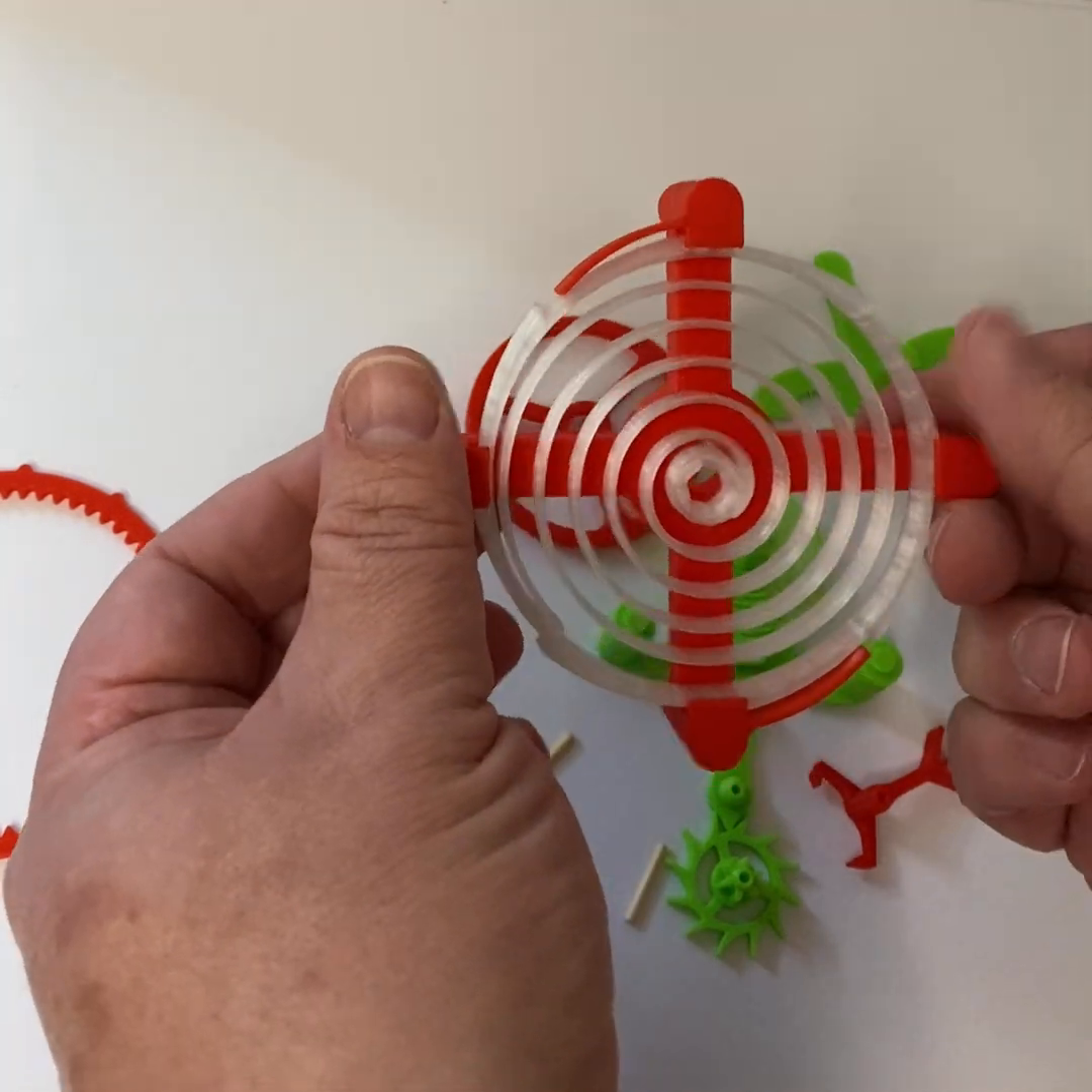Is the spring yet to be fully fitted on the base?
No.